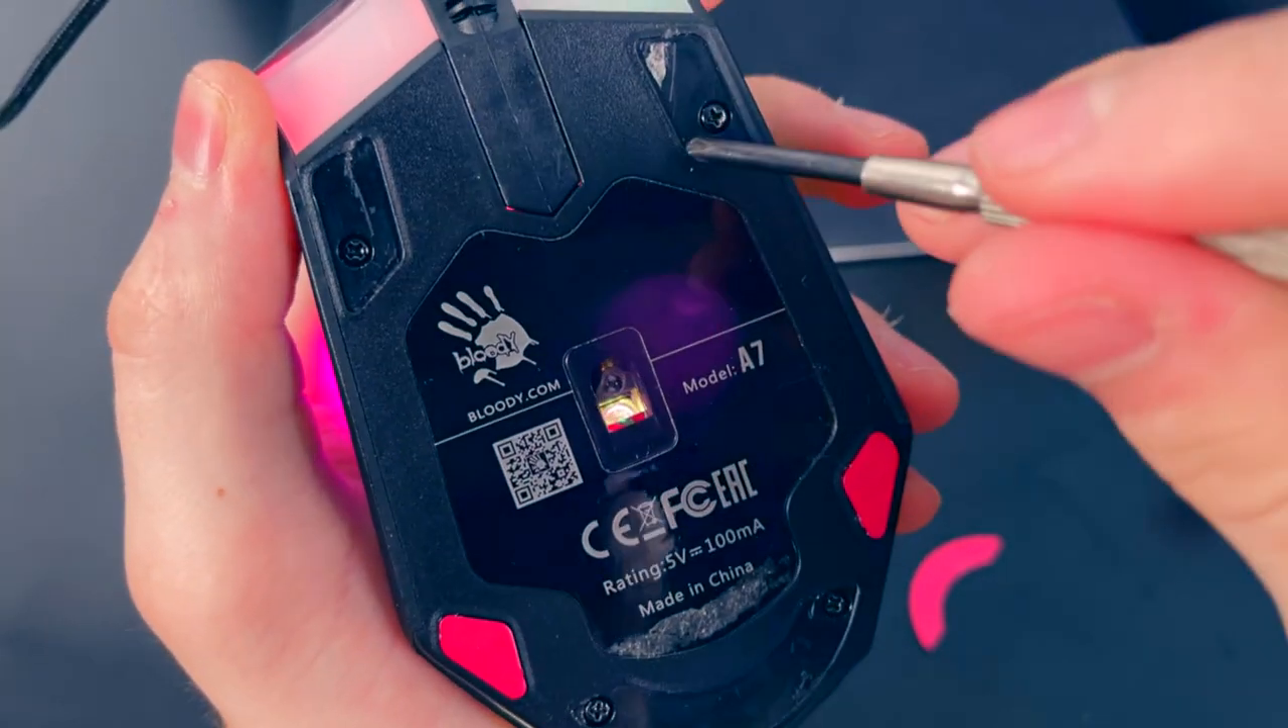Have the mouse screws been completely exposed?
Yes.